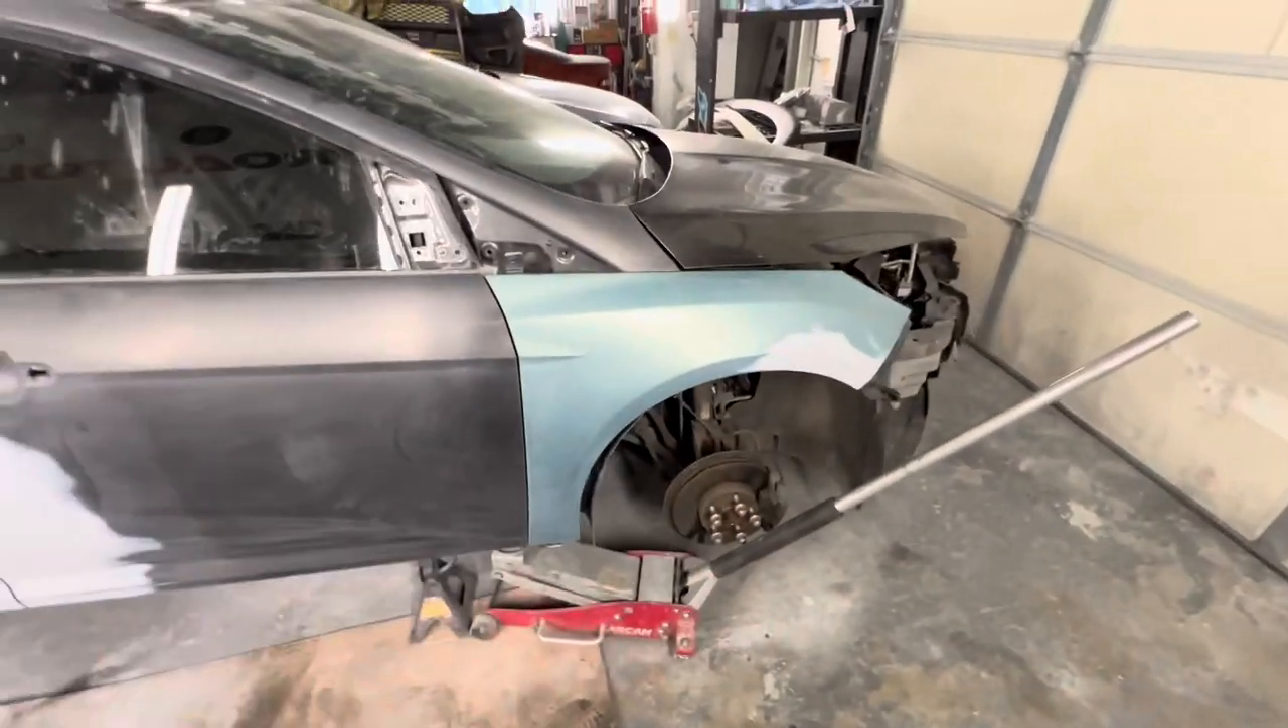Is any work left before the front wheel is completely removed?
No.